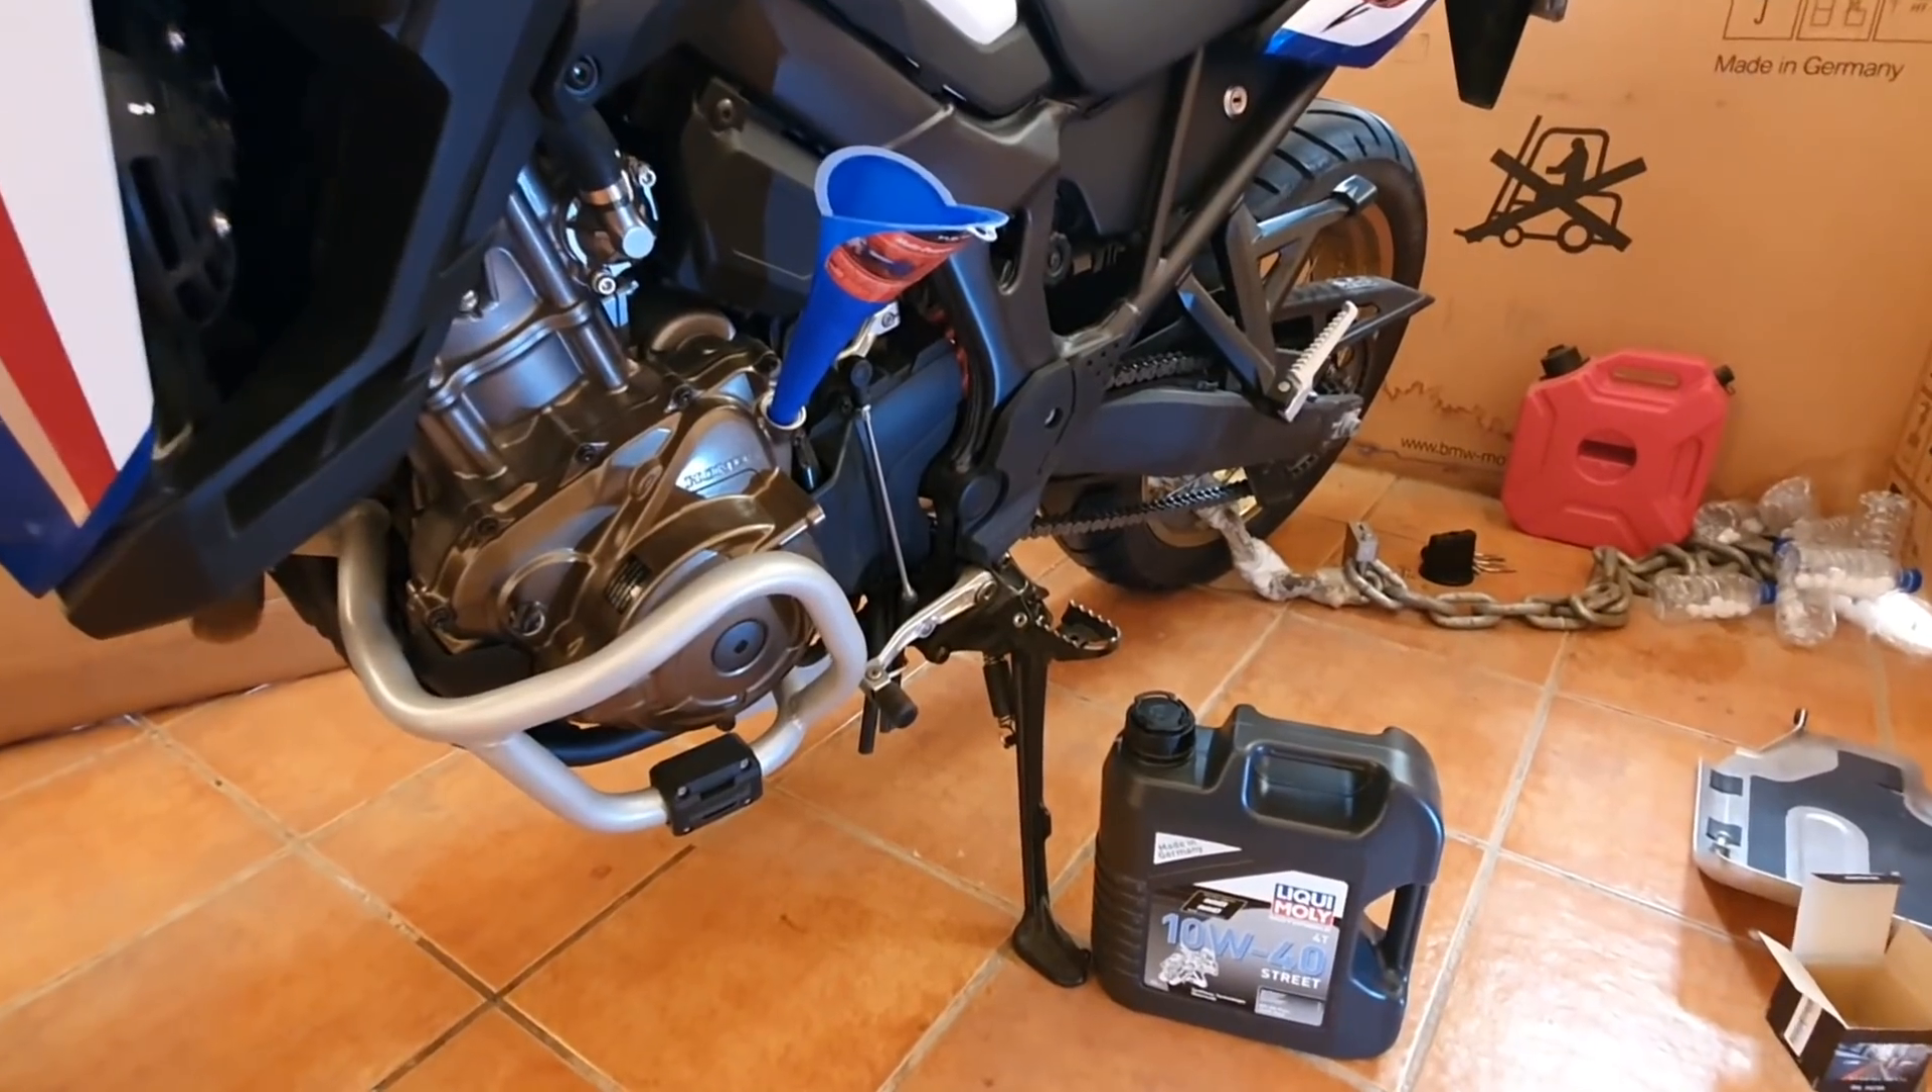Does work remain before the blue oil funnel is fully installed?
No.